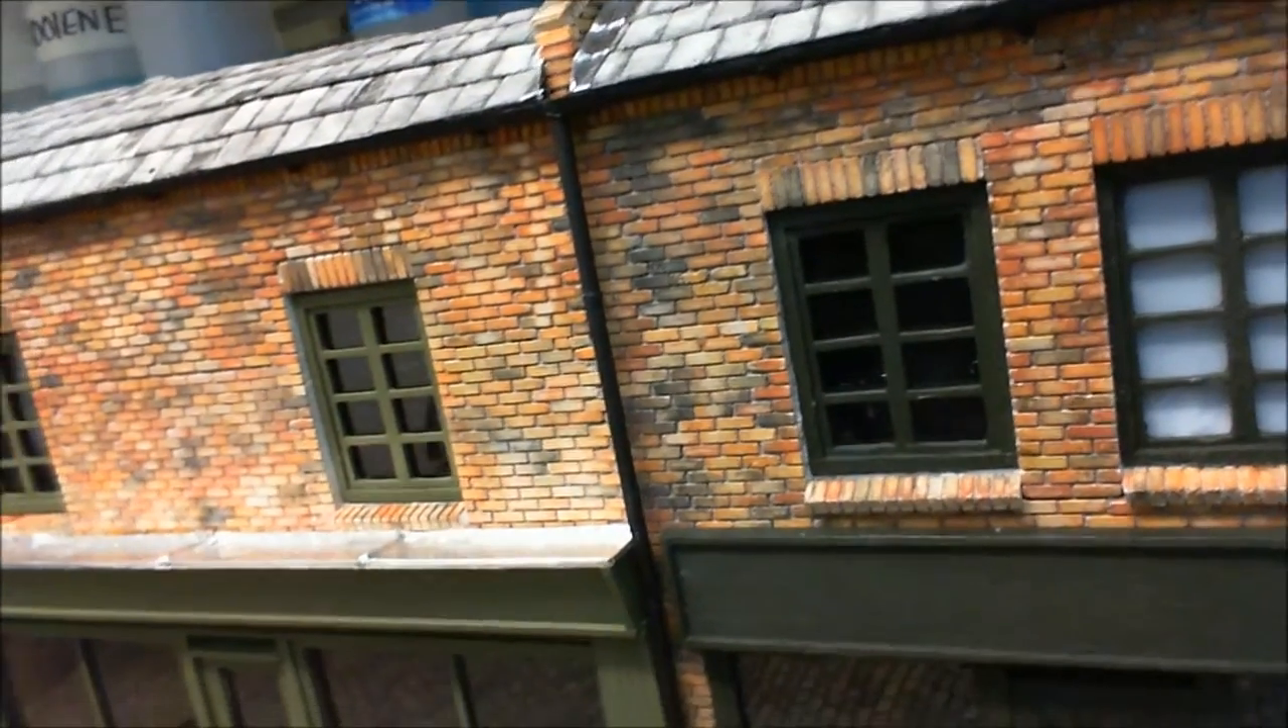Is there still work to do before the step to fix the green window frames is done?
No.